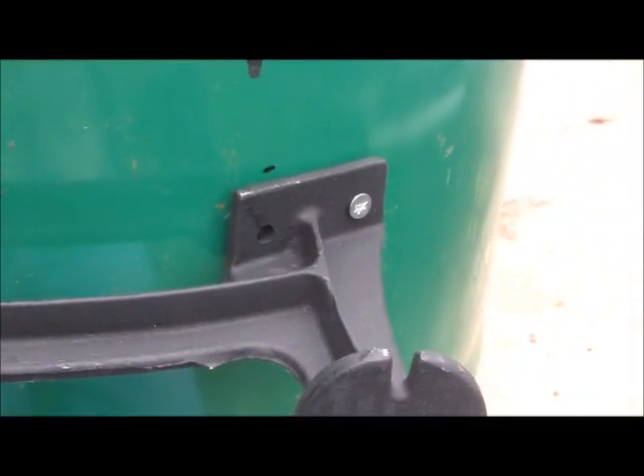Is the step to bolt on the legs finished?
No.